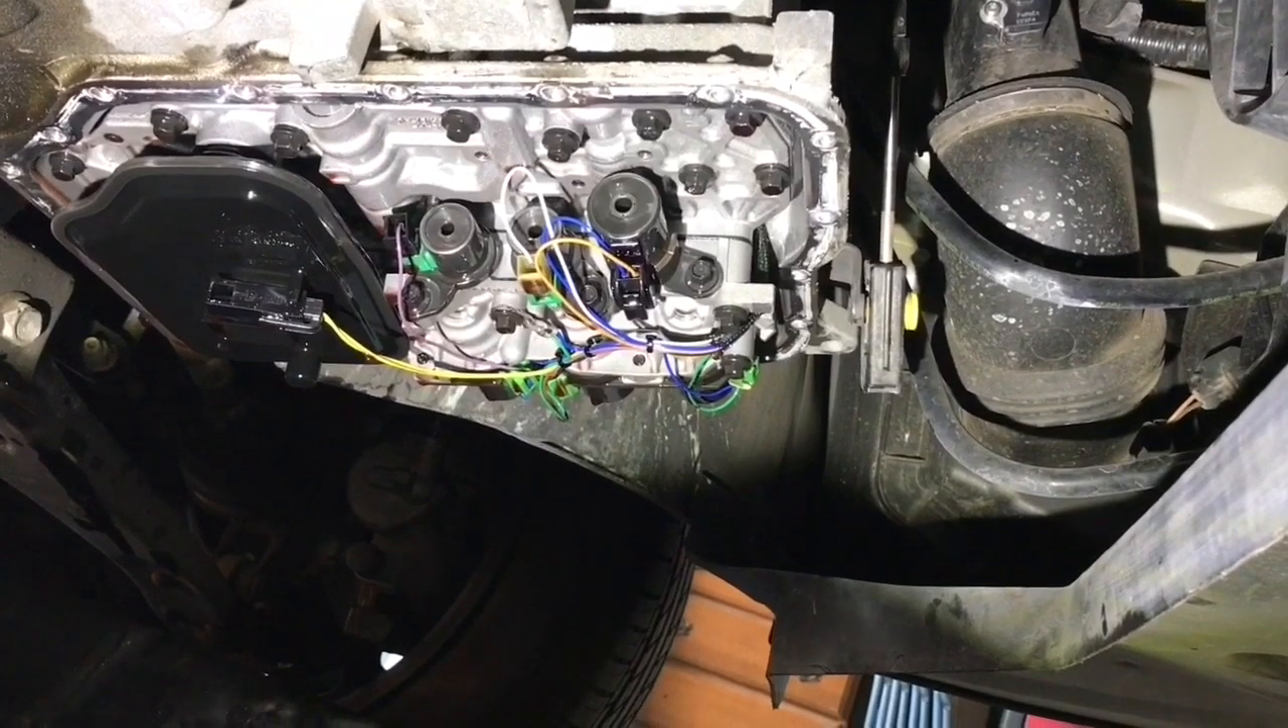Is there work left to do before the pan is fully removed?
No.